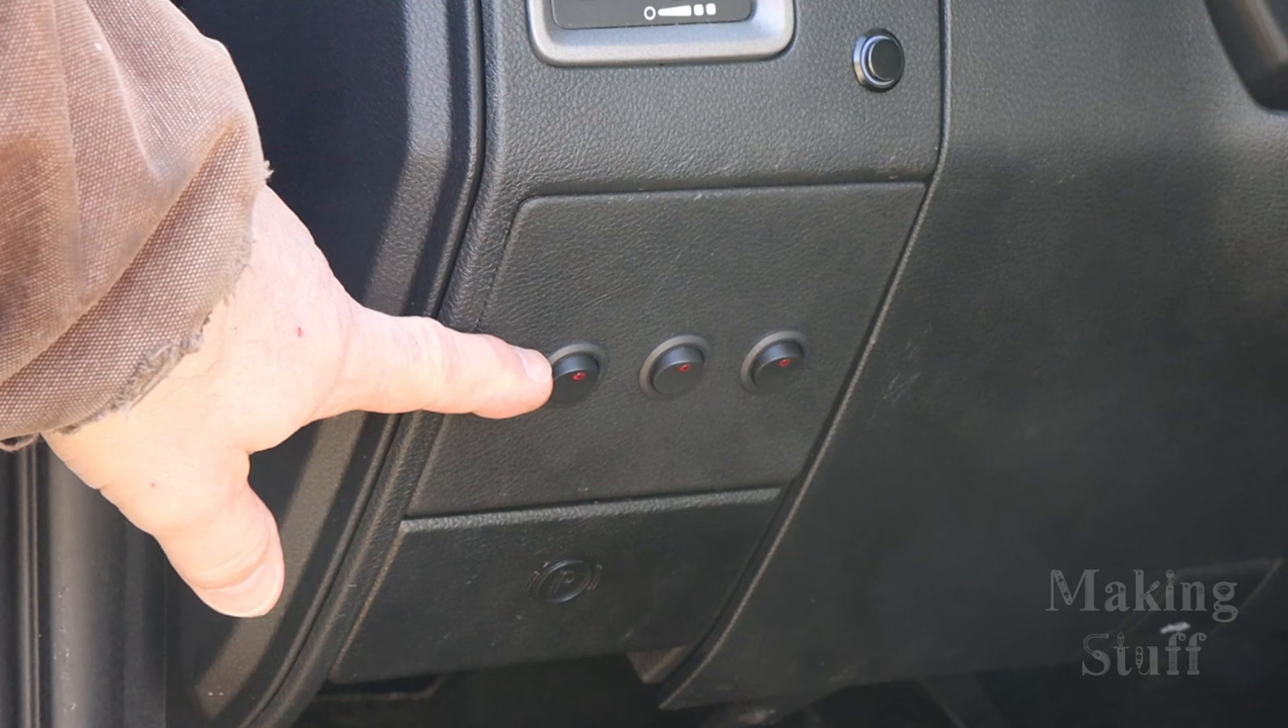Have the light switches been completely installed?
Yes.